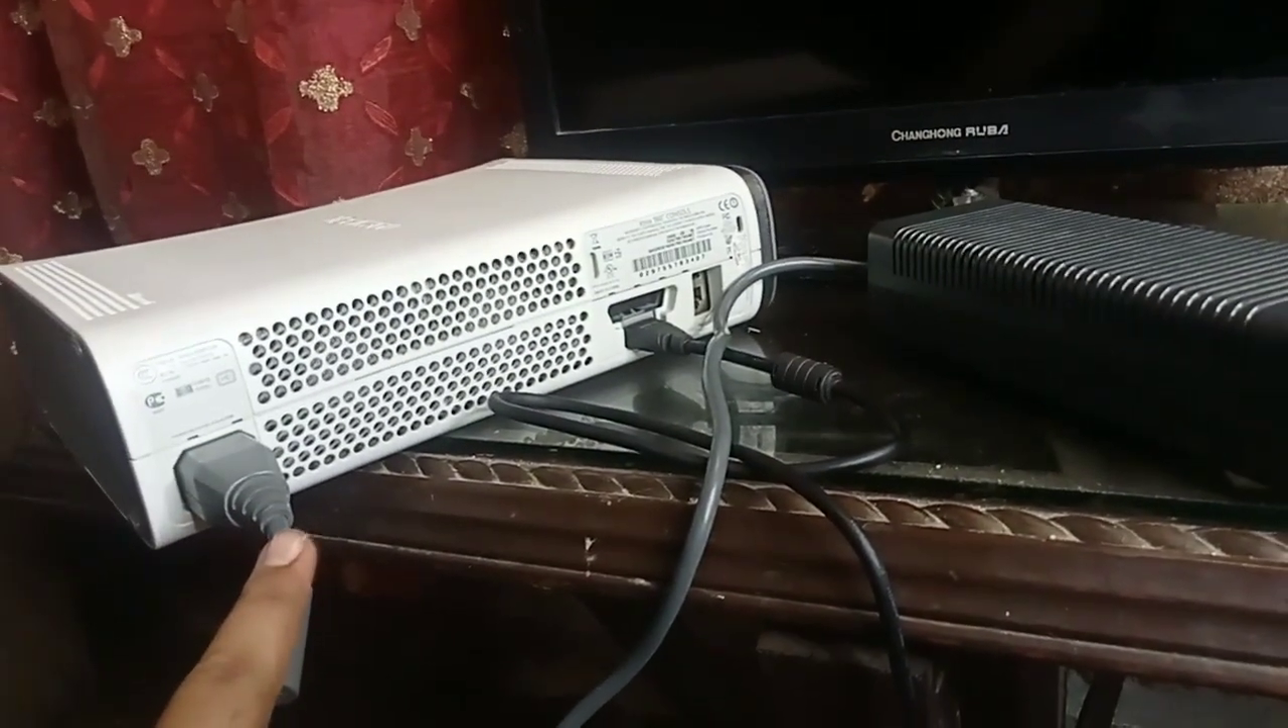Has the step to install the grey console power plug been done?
Yes.